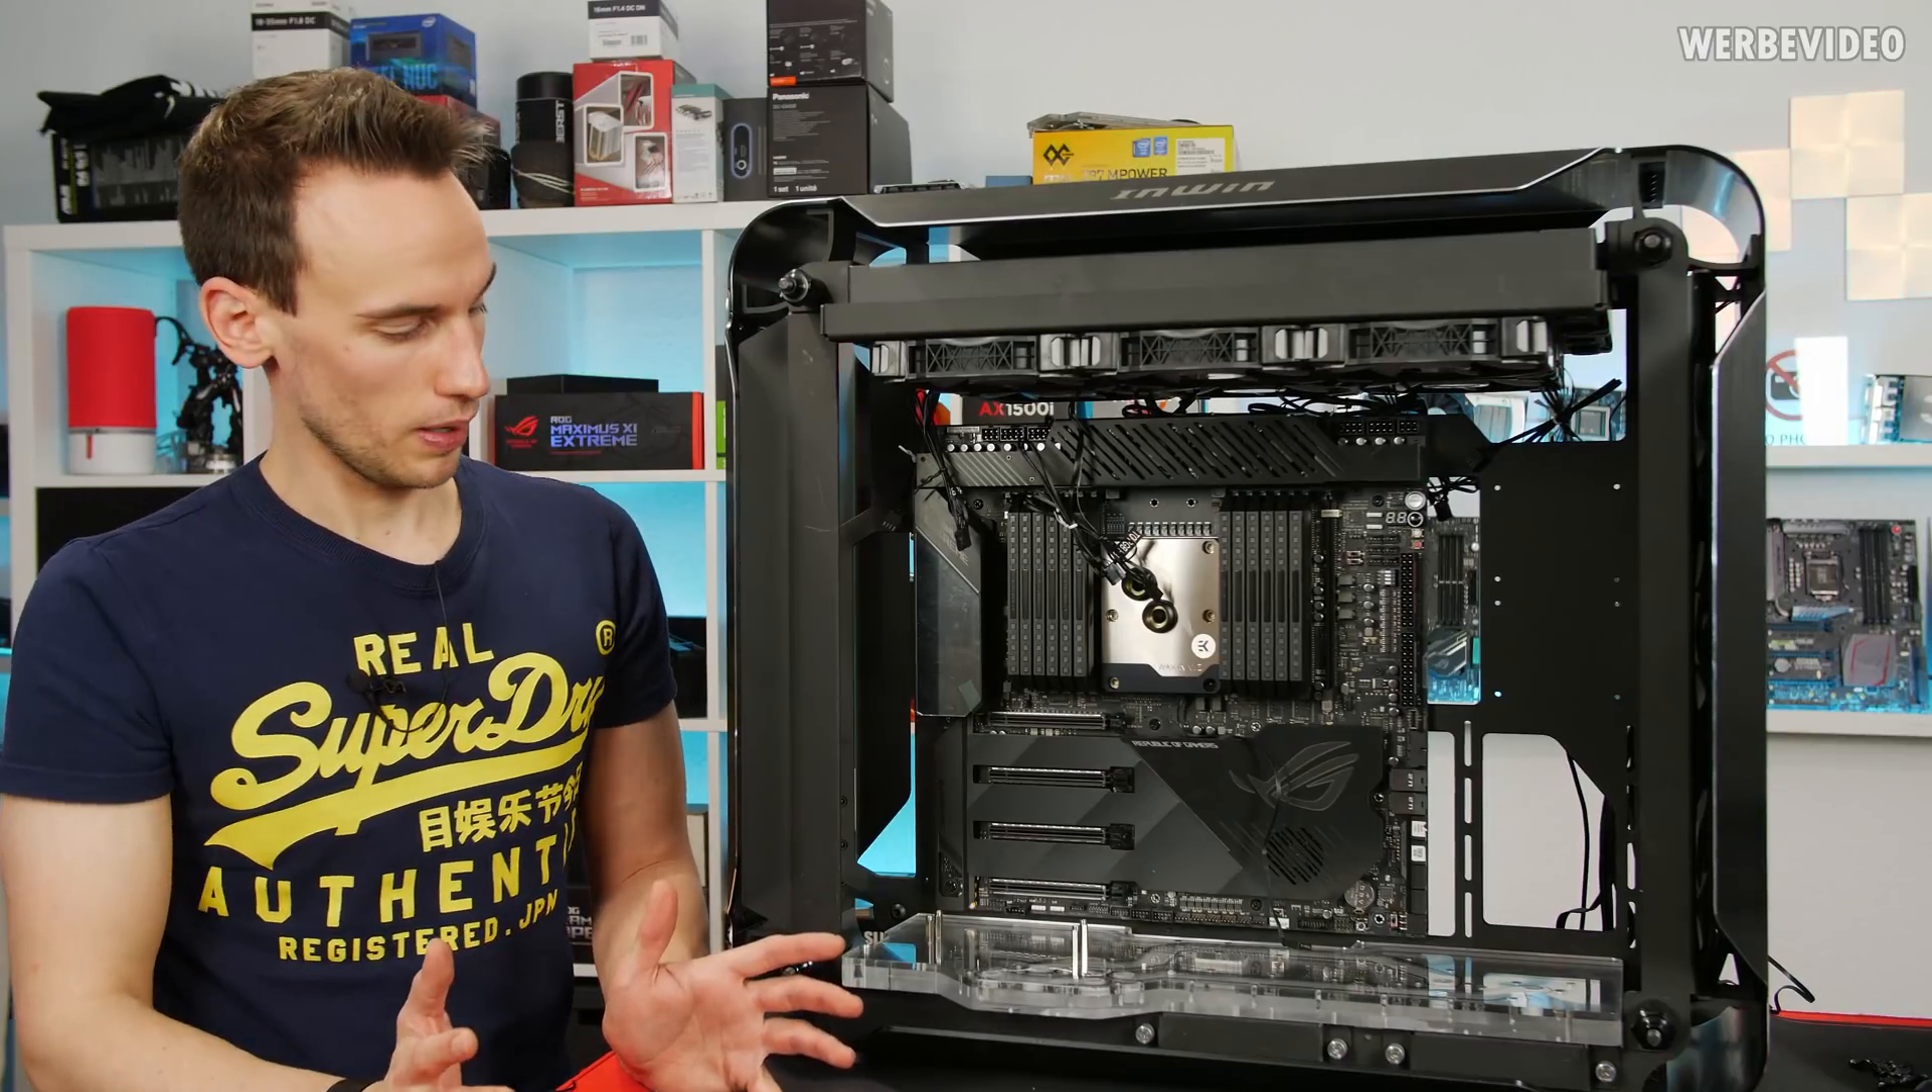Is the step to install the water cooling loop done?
No.